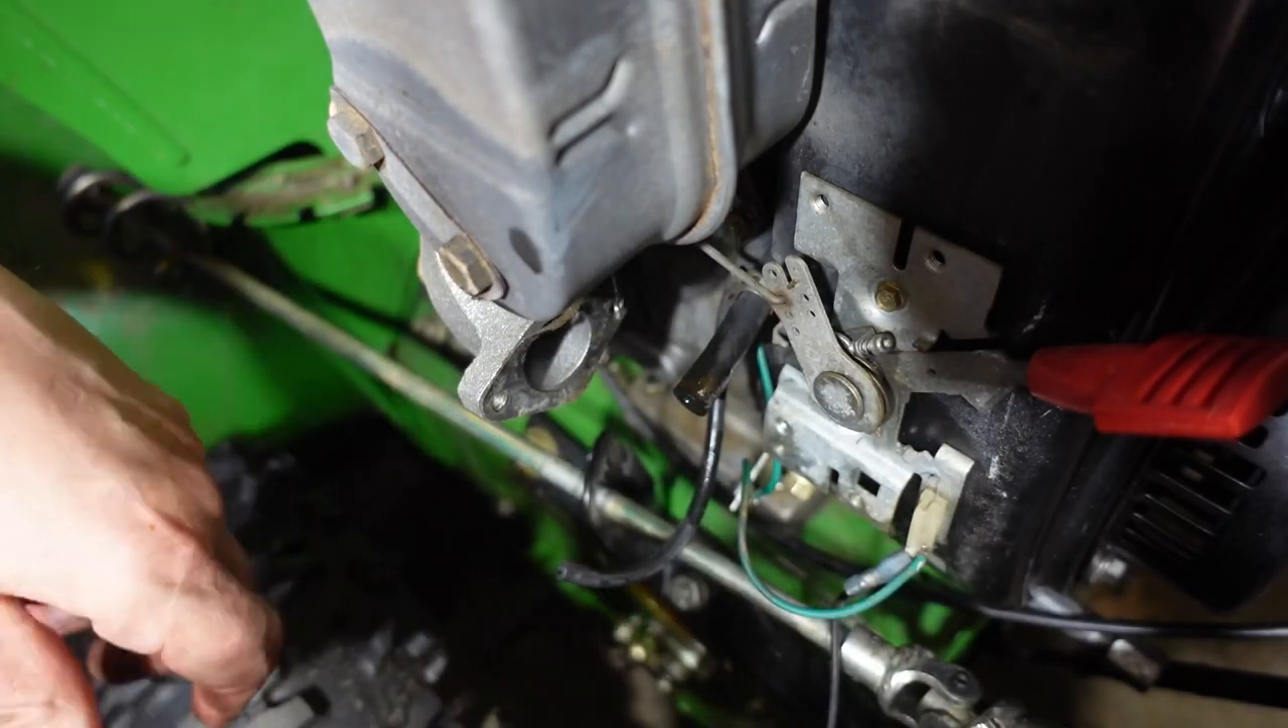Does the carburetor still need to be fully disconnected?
No.